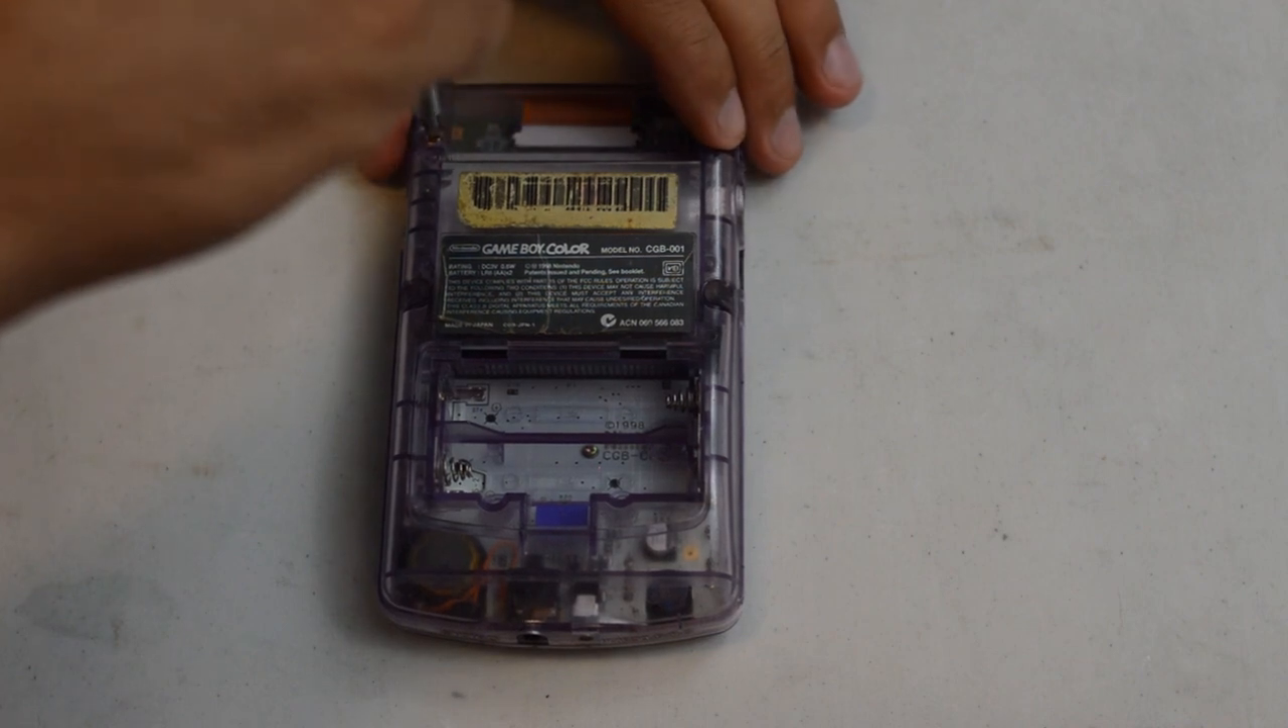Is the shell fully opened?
No.